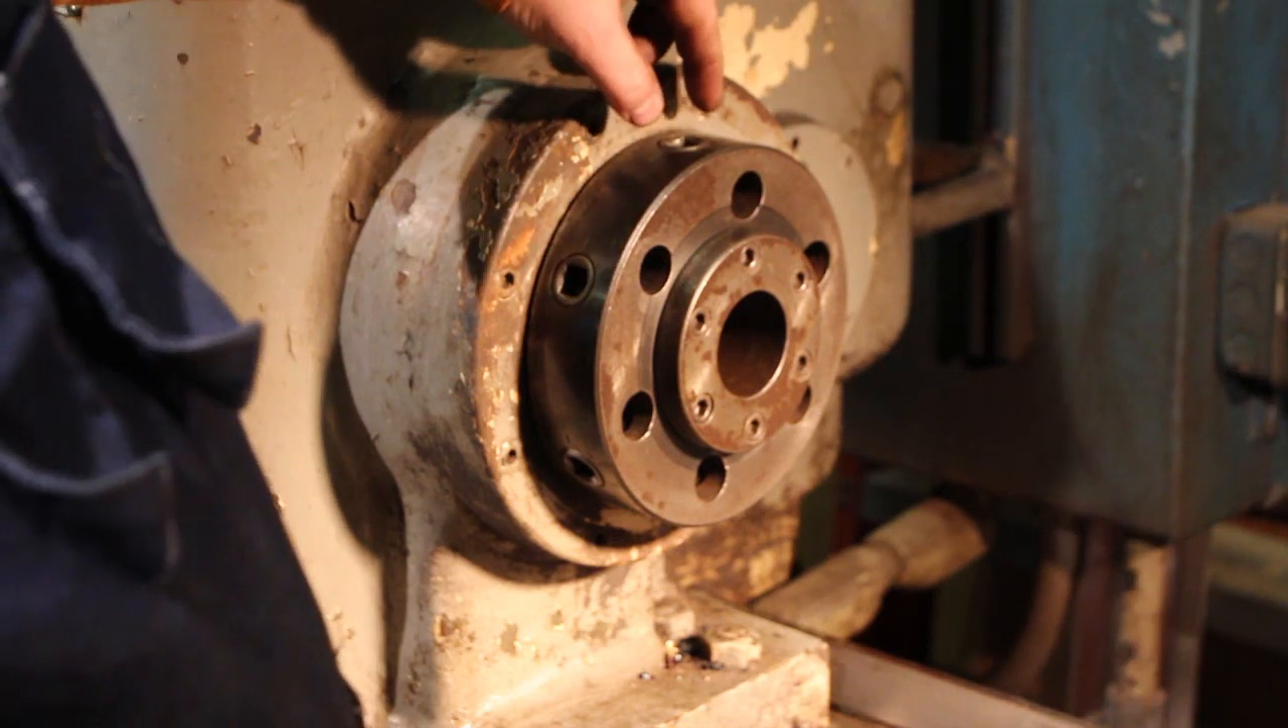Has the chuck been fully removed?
Yes.